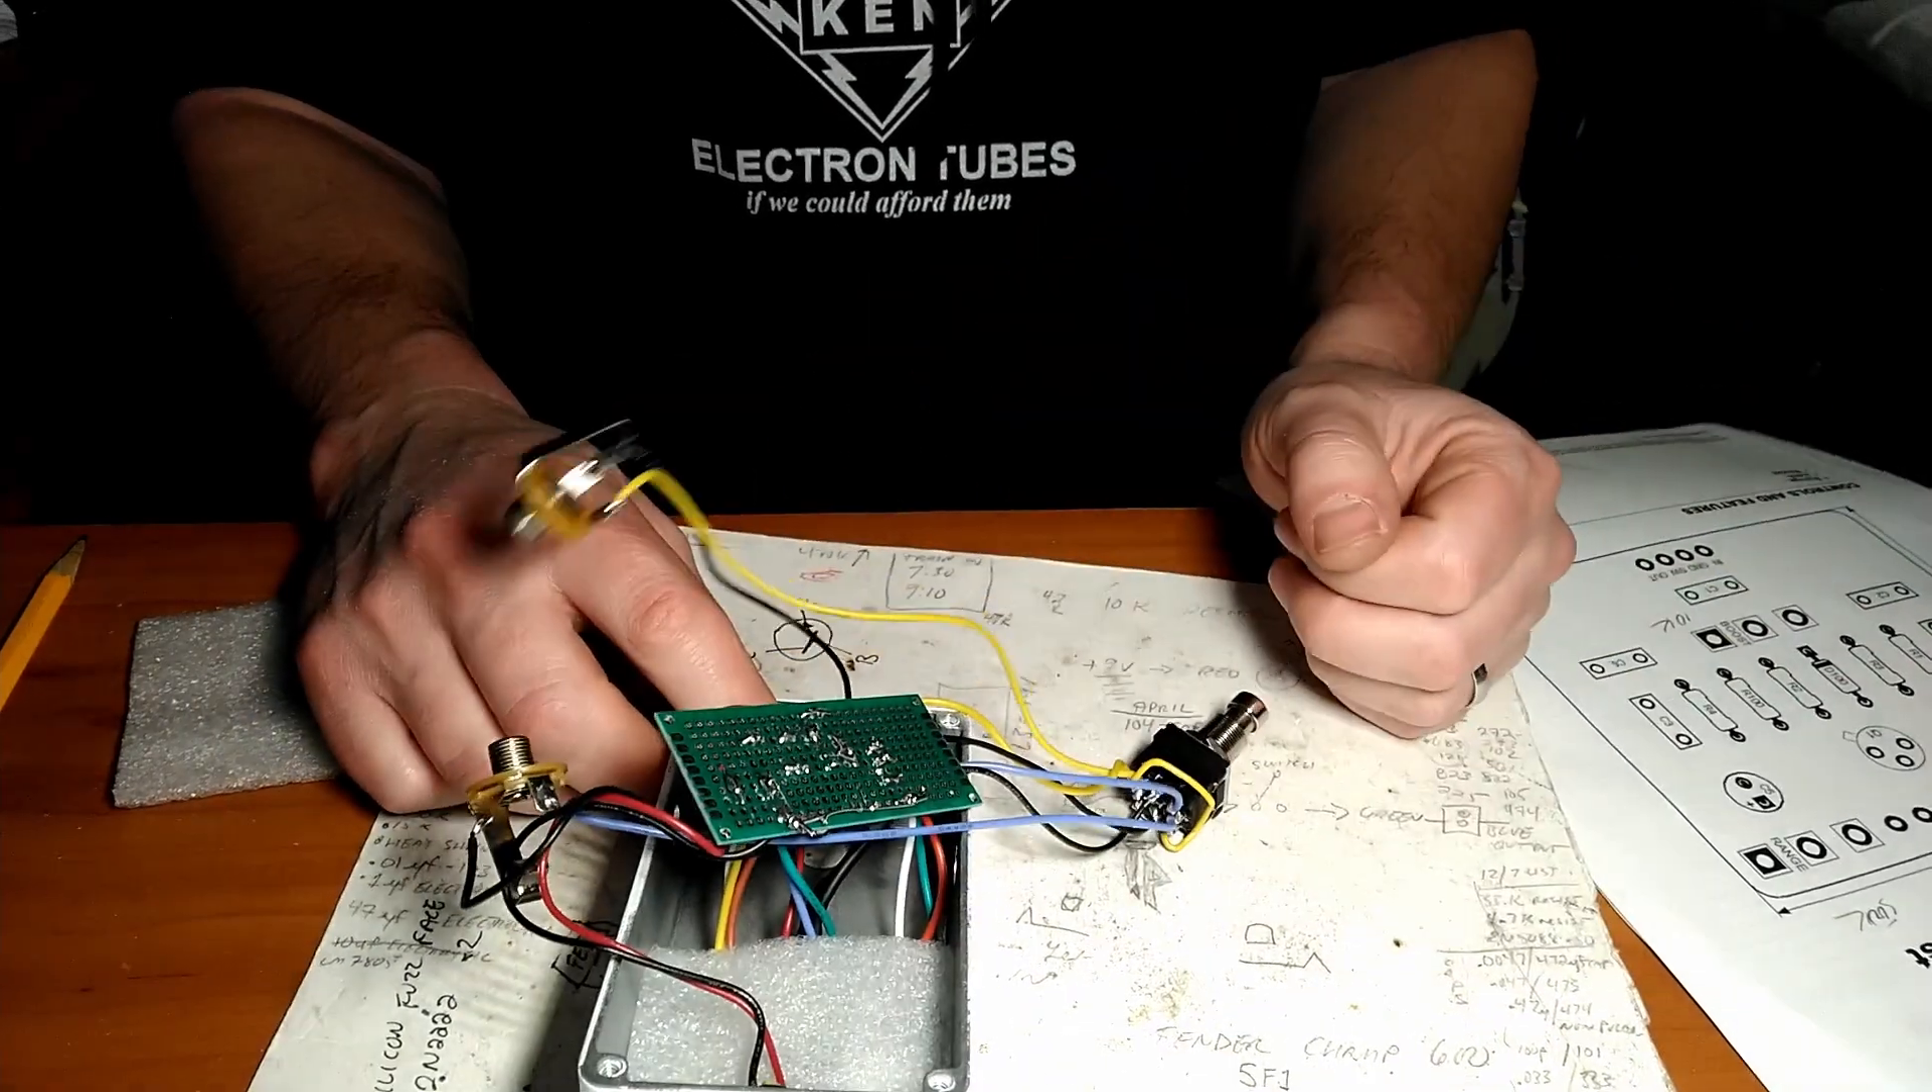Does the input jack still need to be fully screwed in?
Yes.